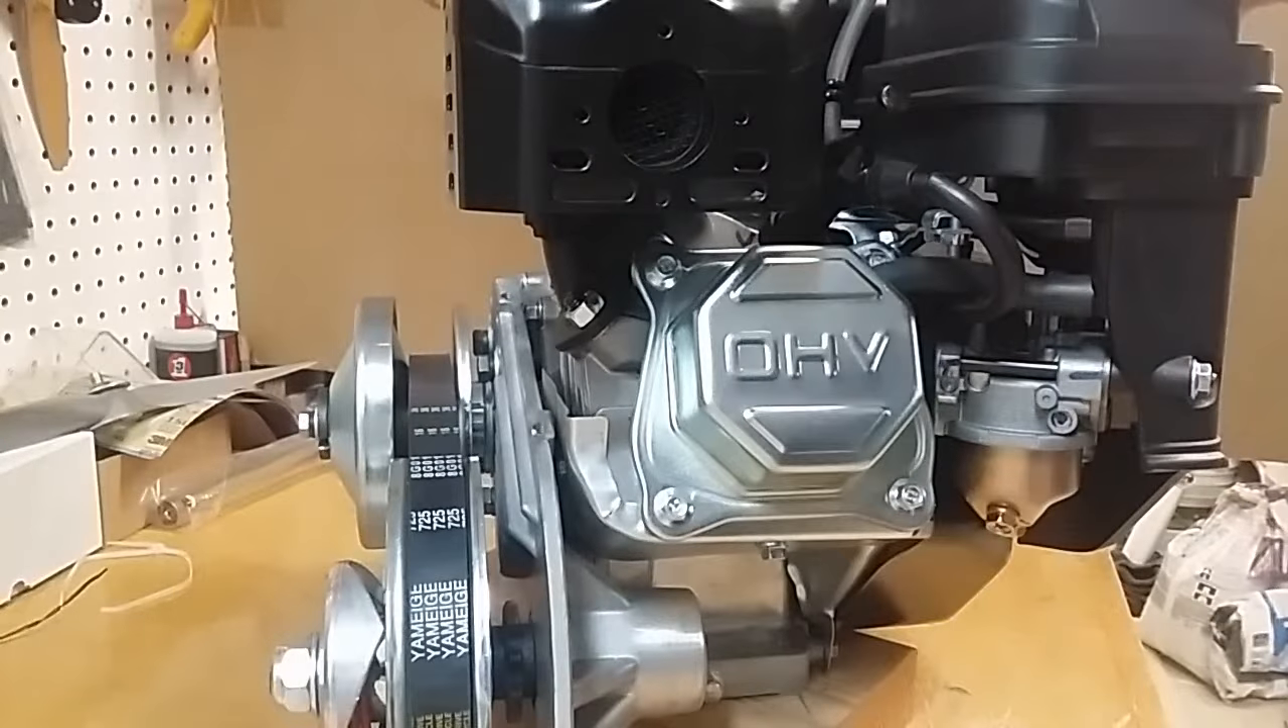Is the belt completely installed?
Yes.